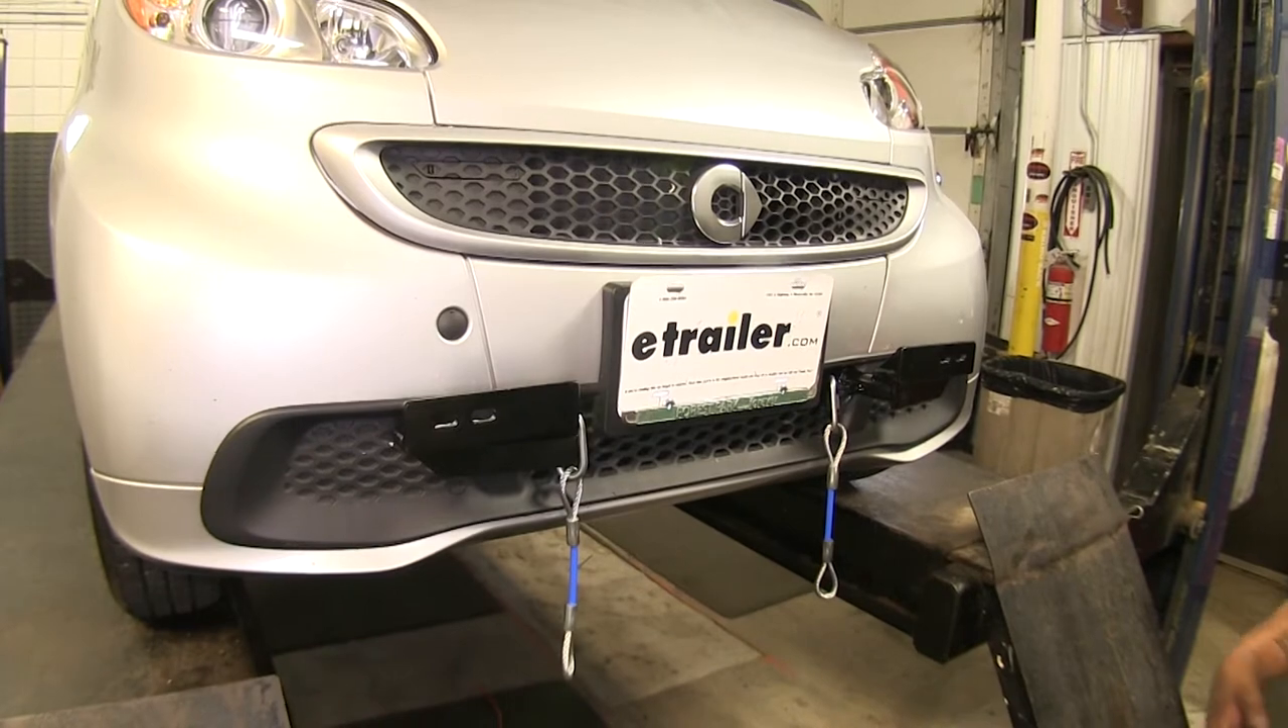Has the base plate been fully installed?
Yes.